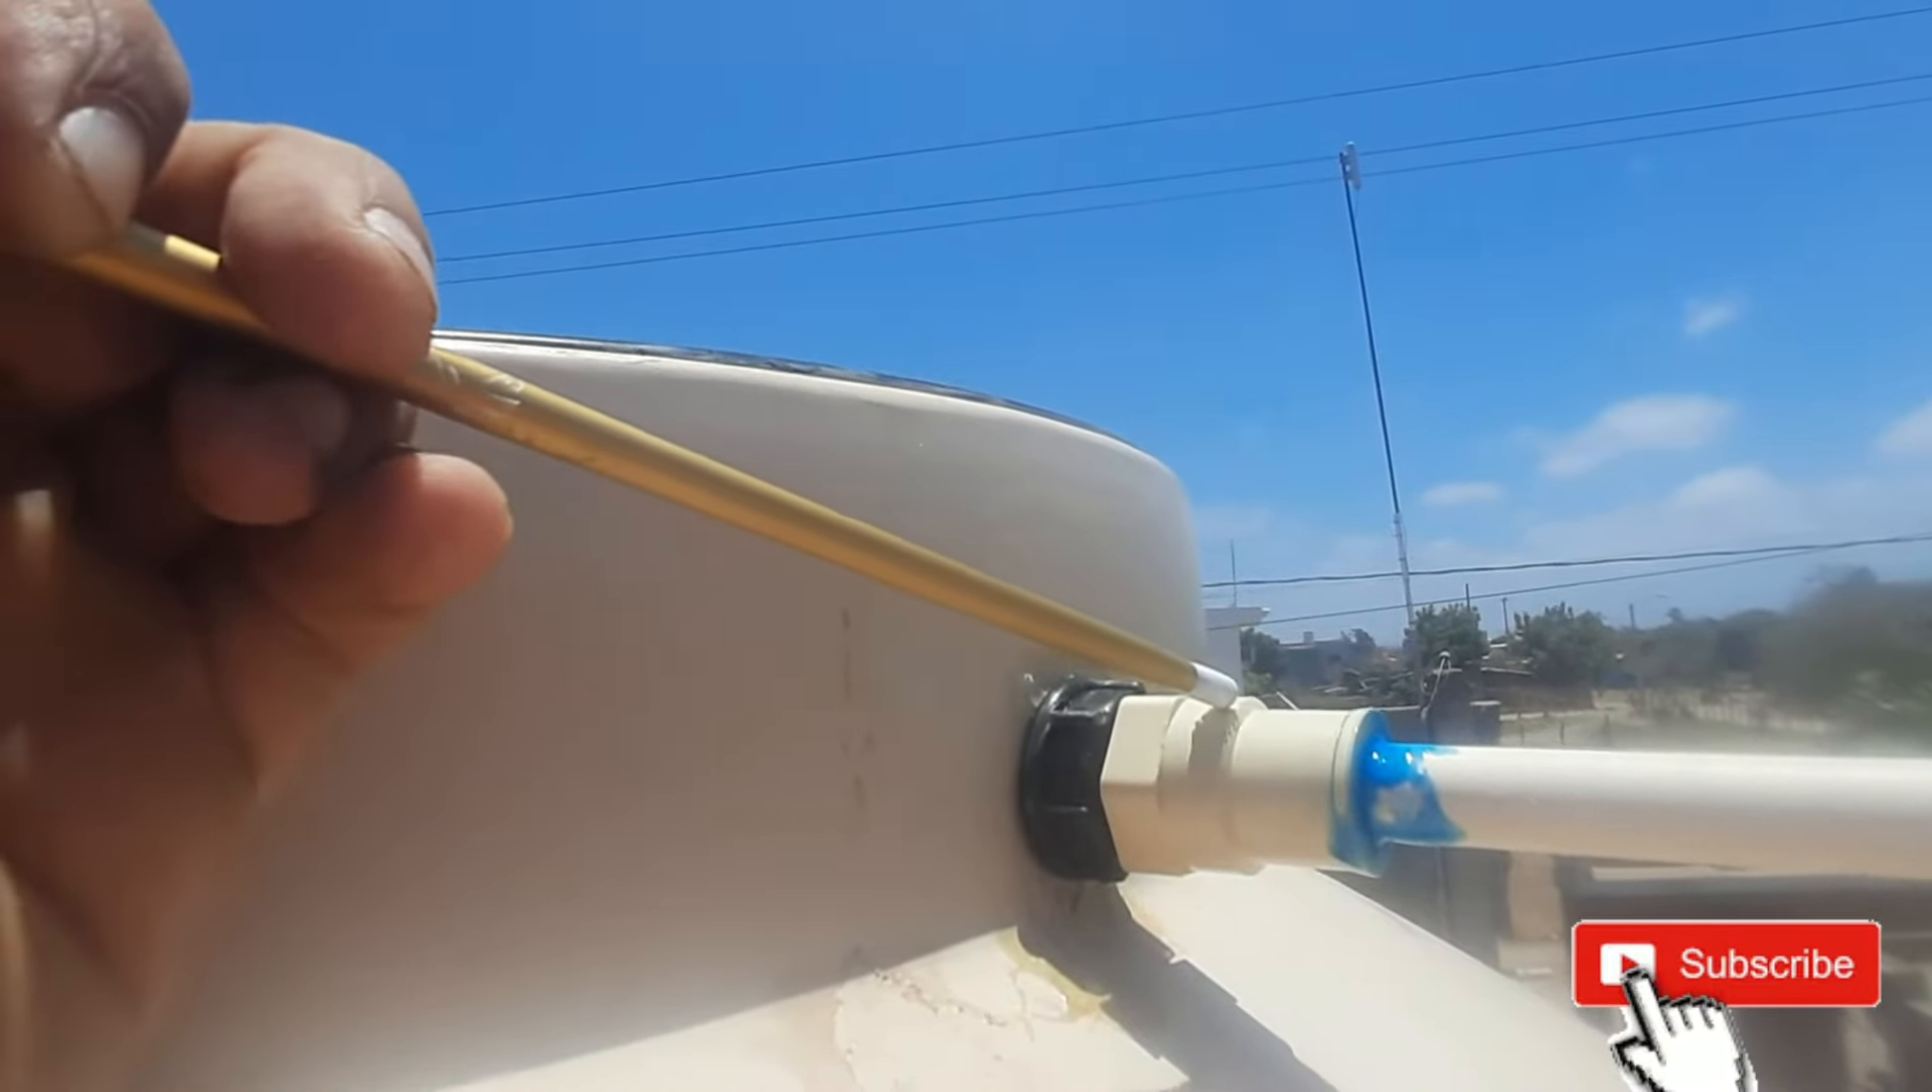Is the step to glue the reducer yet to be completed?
No.